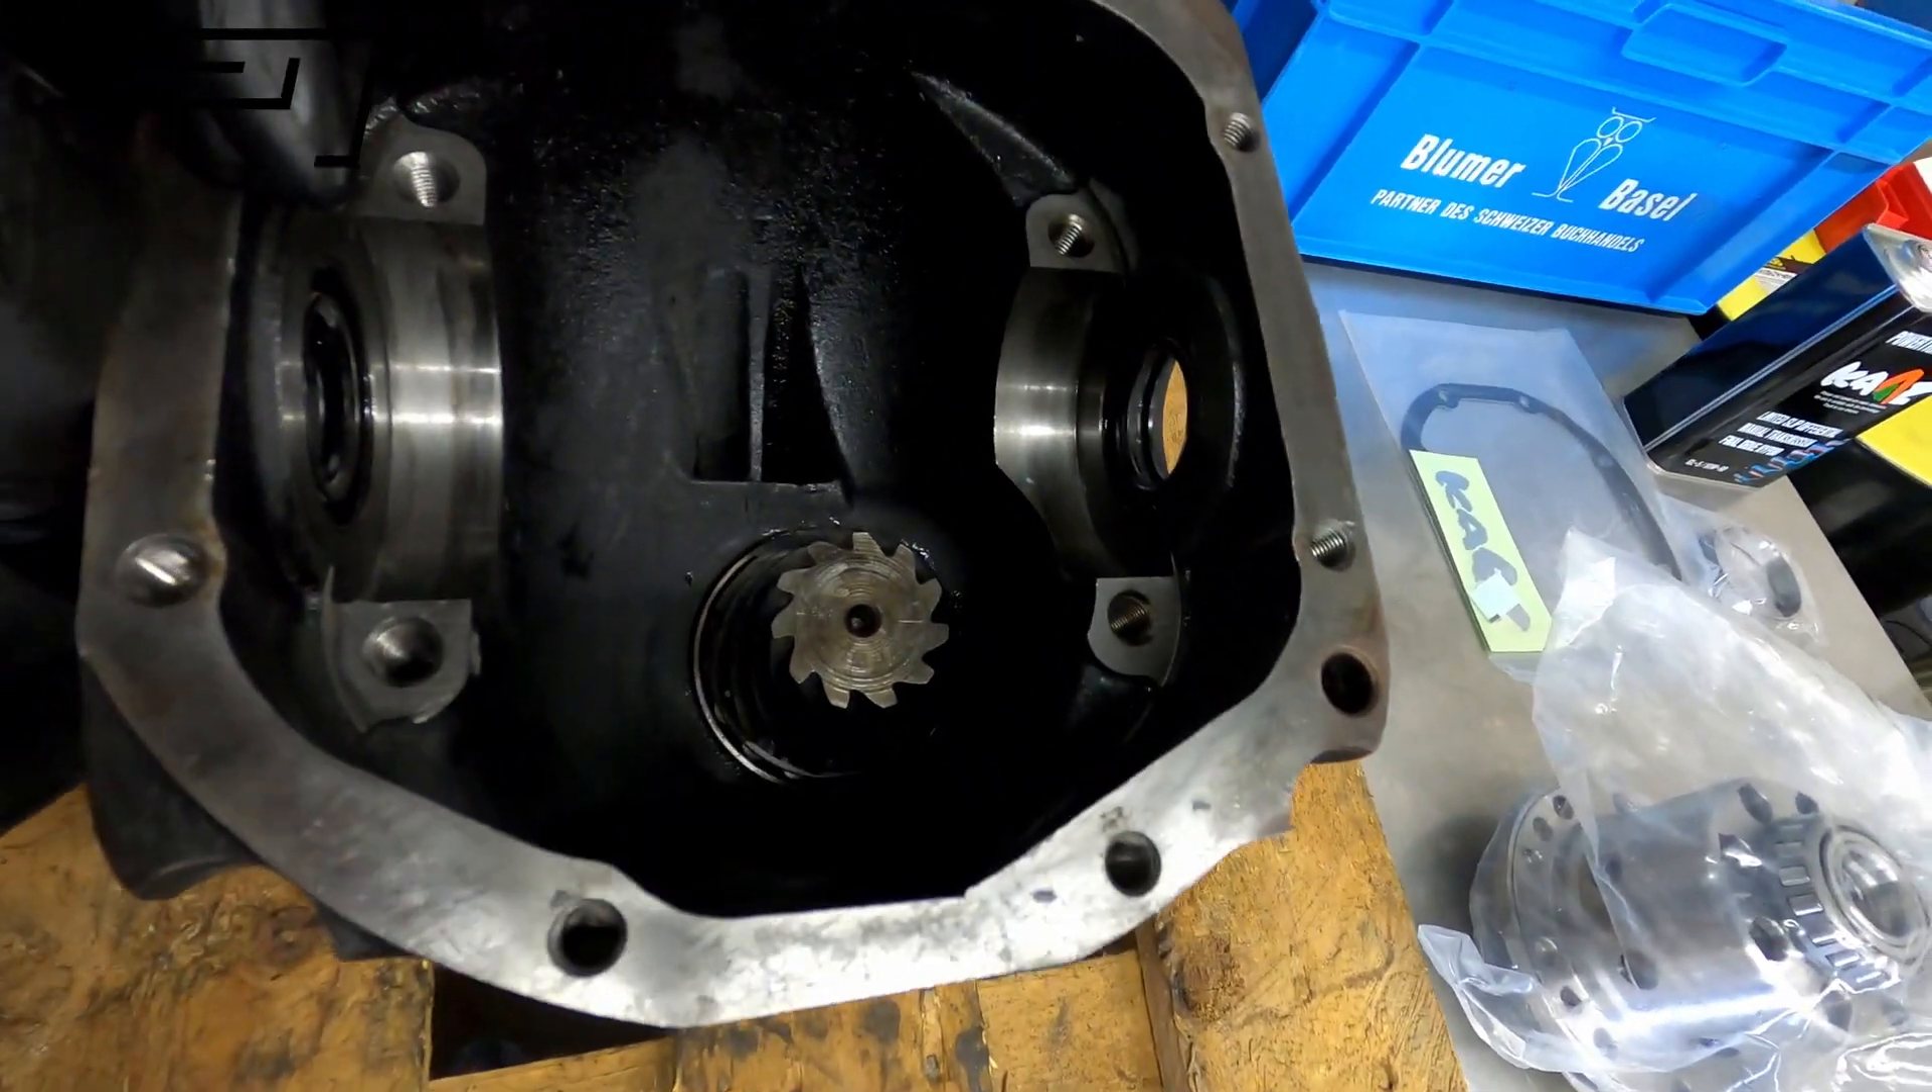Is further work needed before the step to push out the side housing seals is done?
Yes.